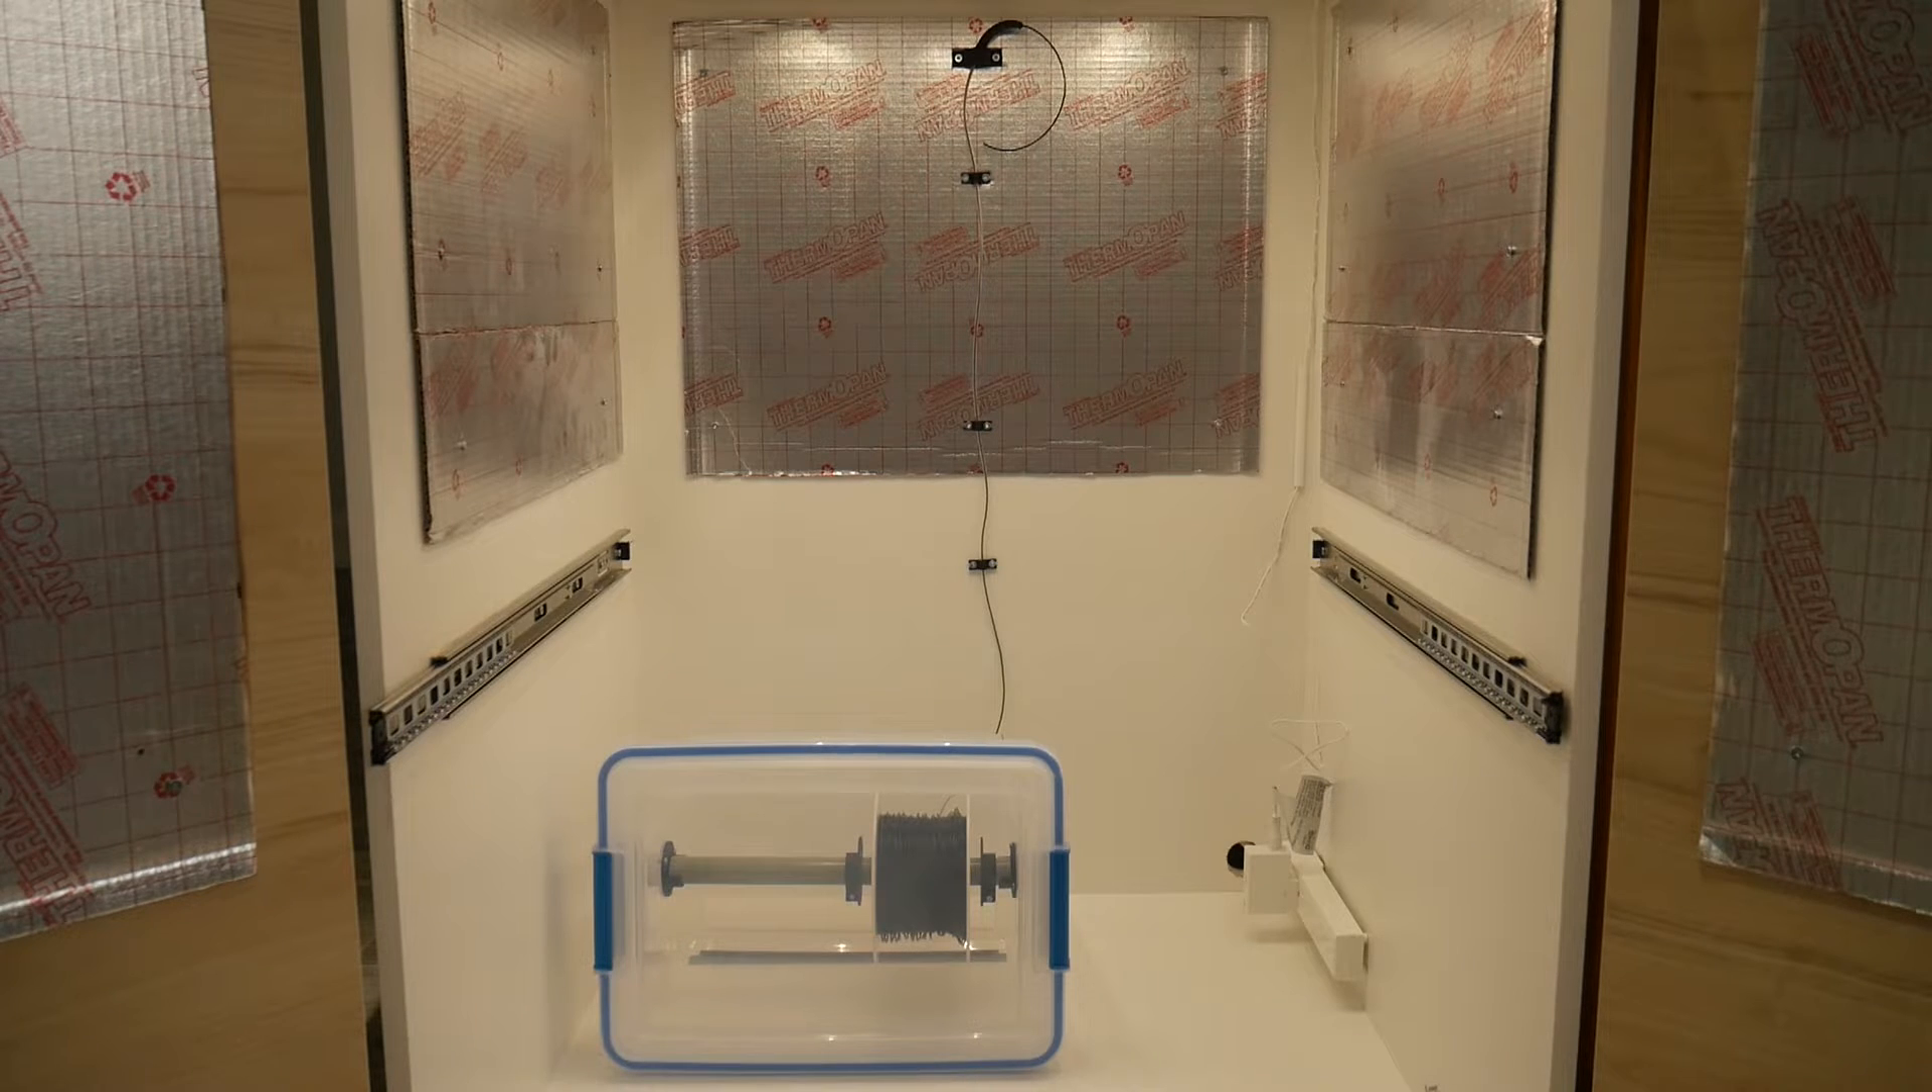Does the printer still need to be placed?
Yes.